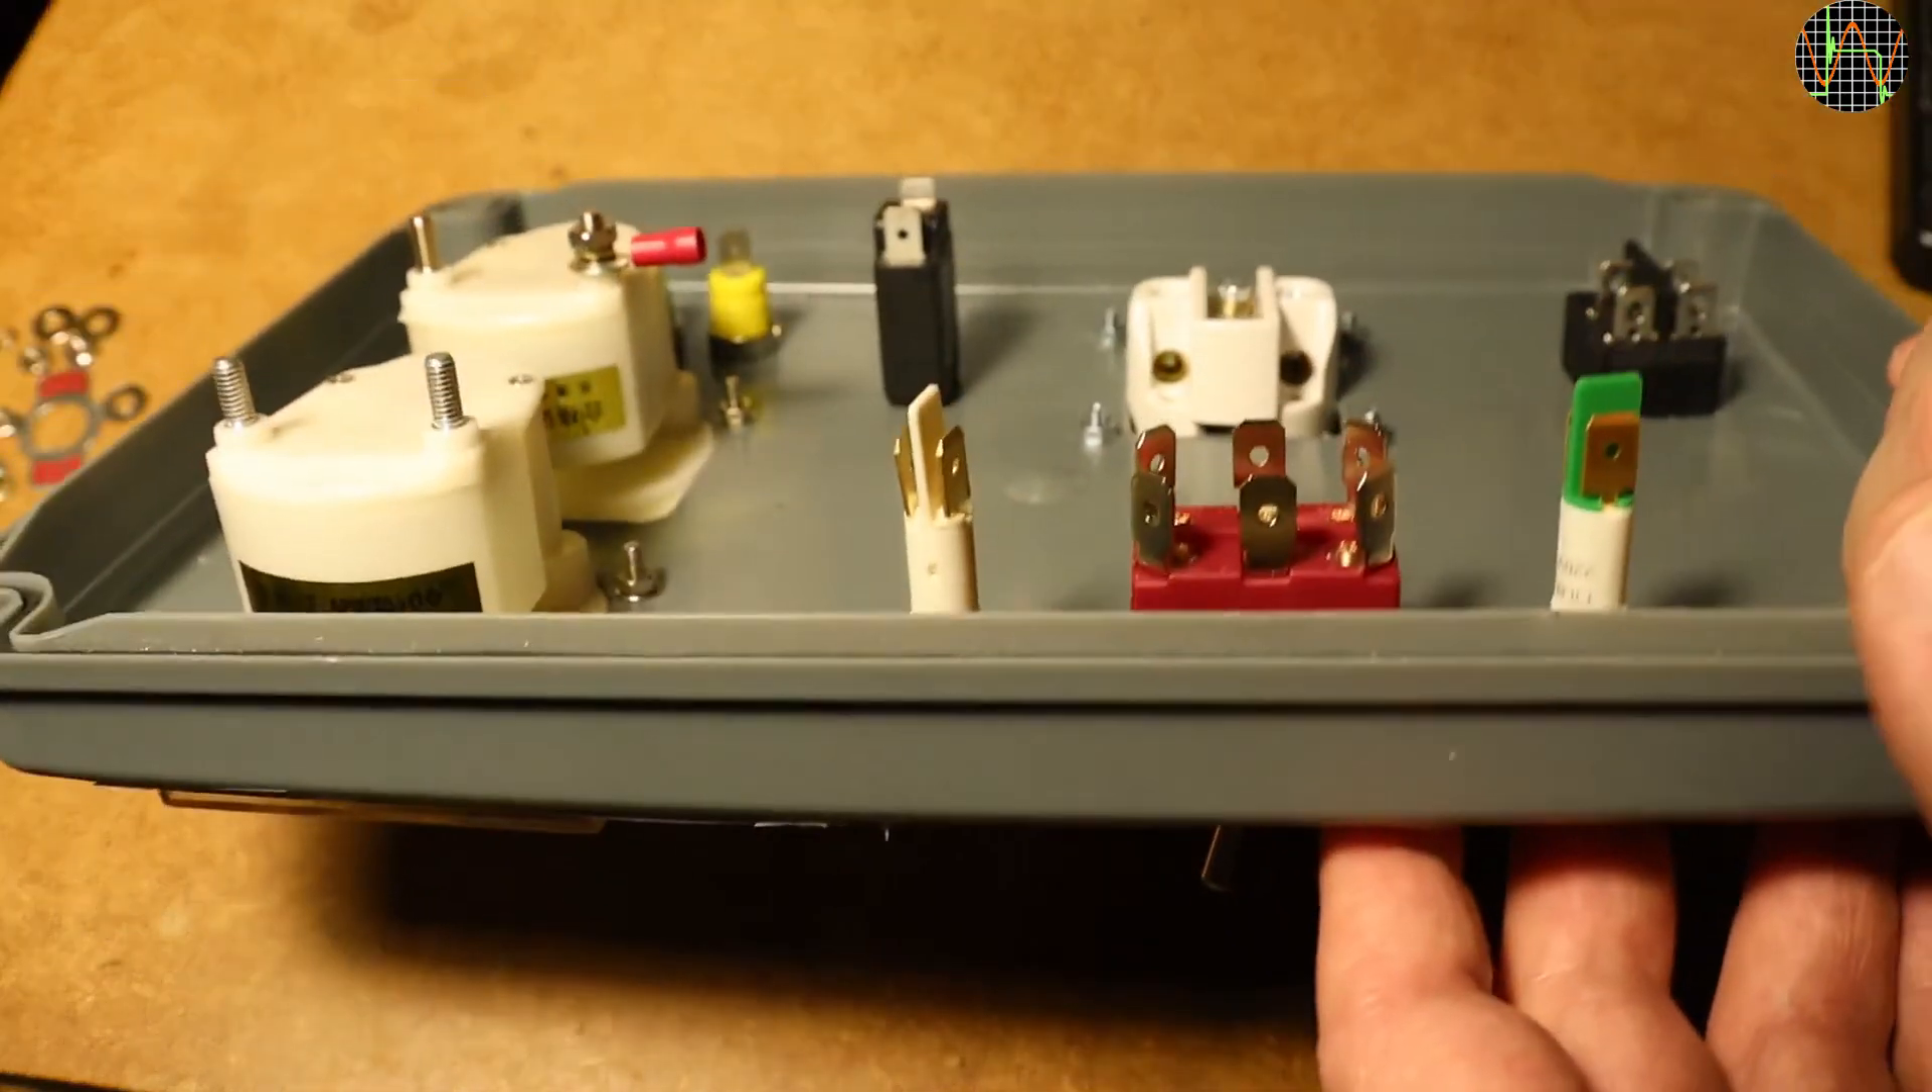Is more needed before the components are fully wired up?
Yes.